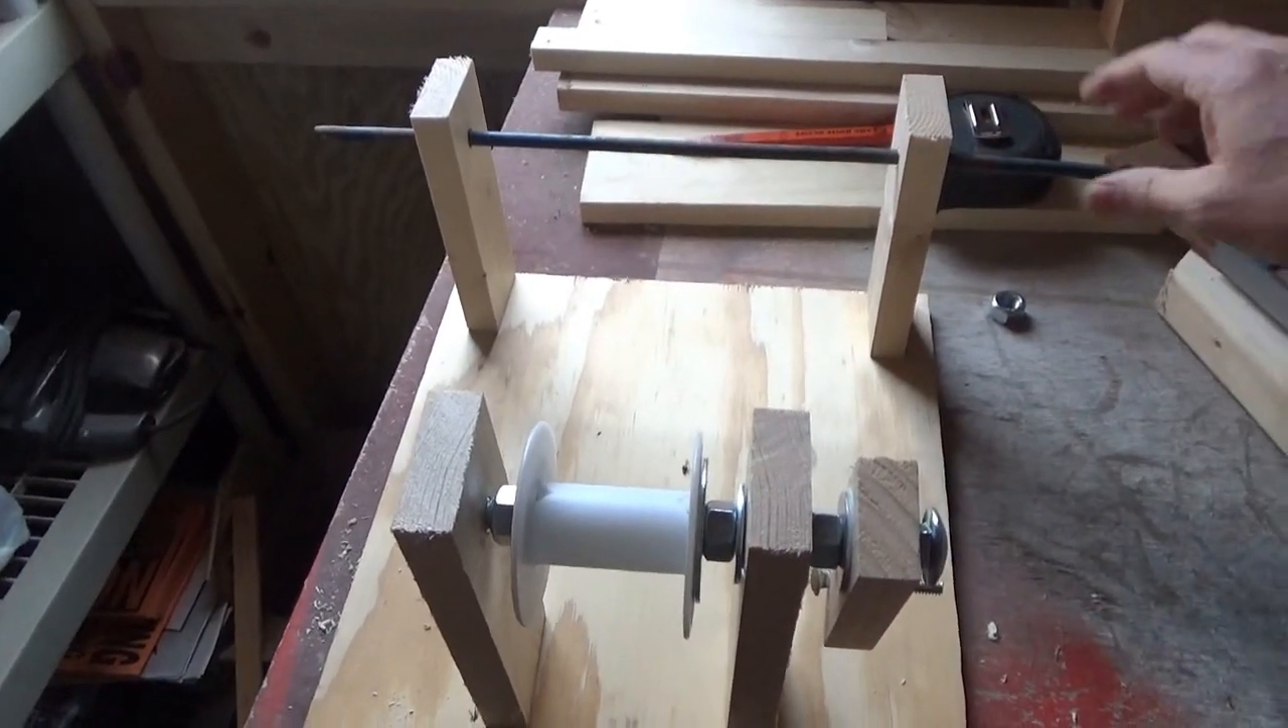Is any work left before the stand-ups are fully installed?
No.